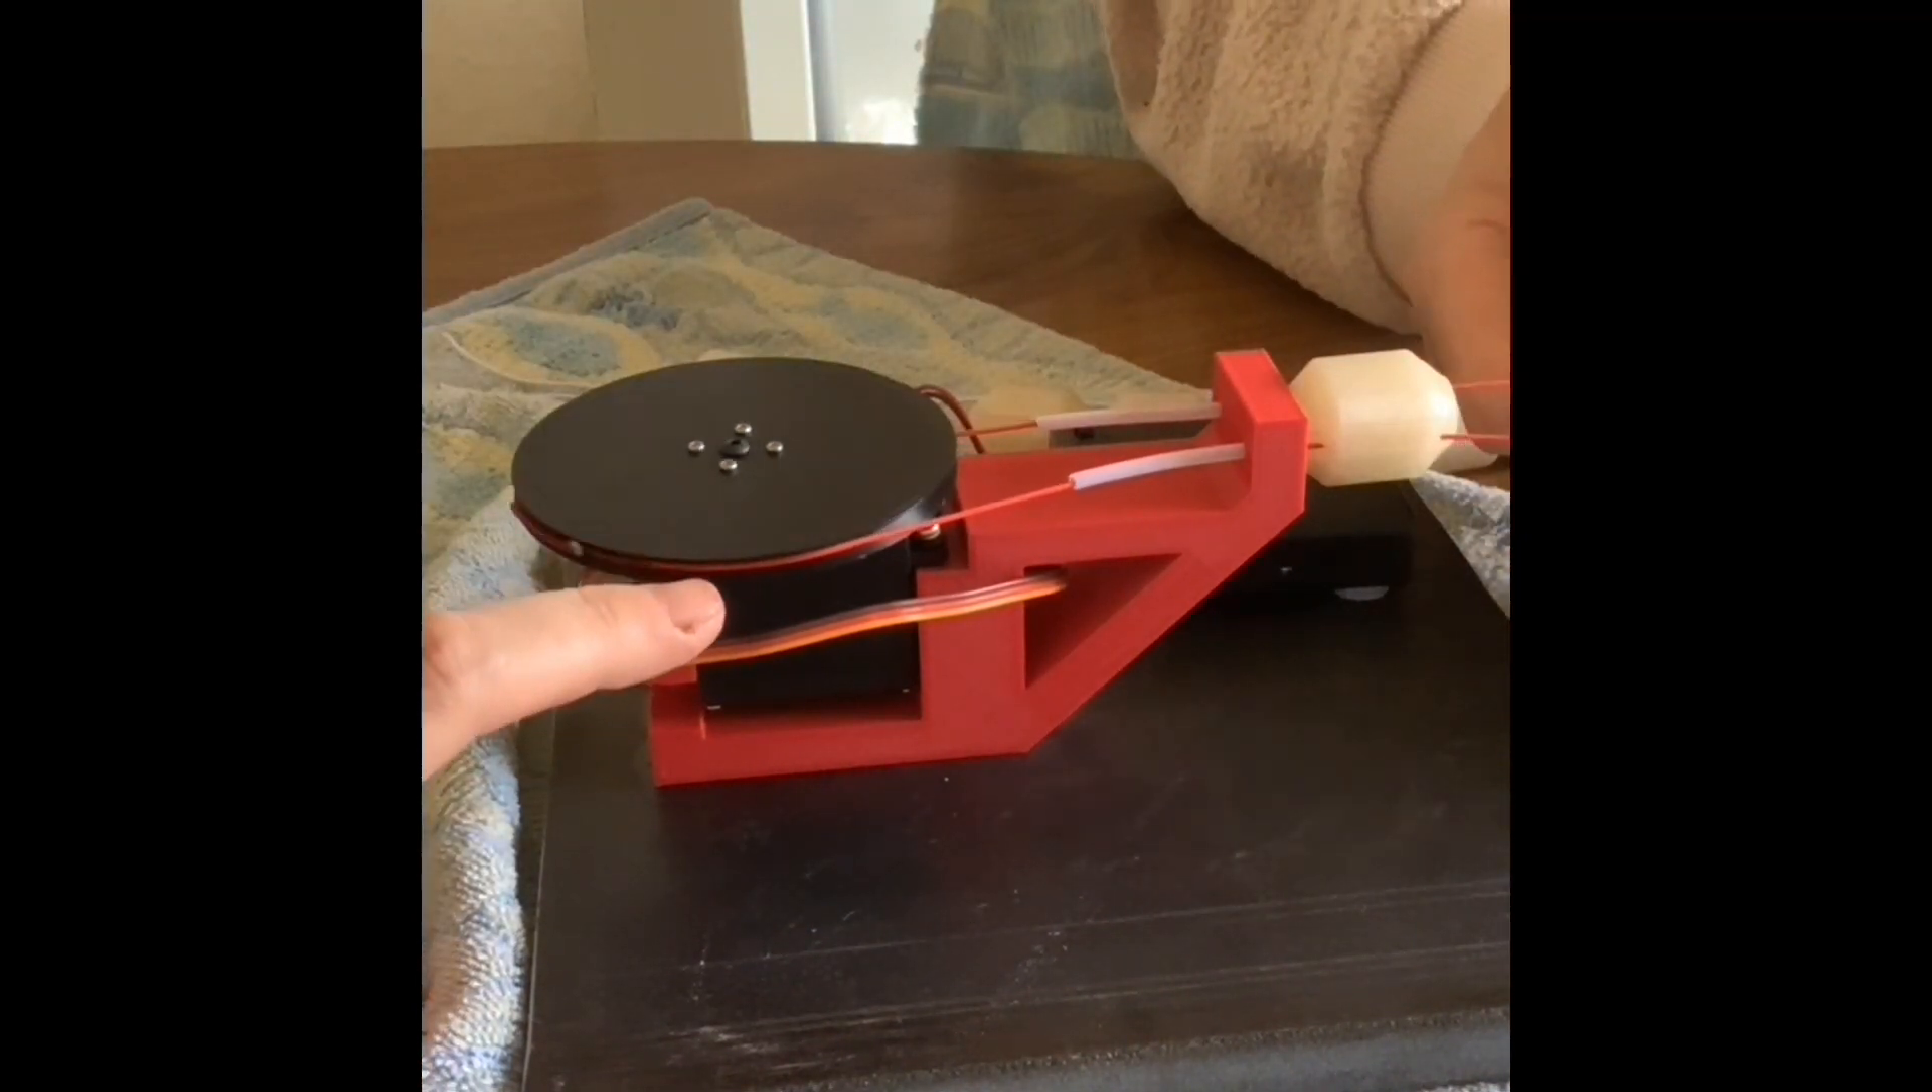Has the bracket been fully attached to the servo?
Yes.